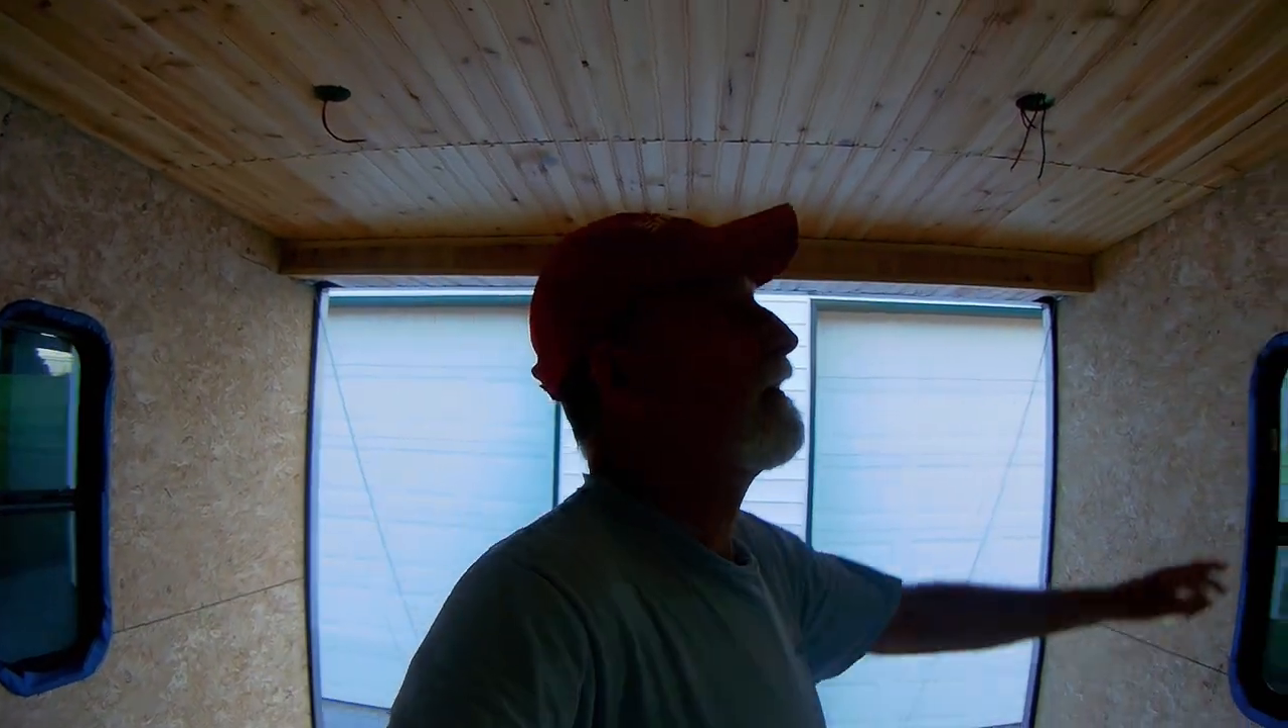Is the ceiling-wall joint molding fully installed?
No.